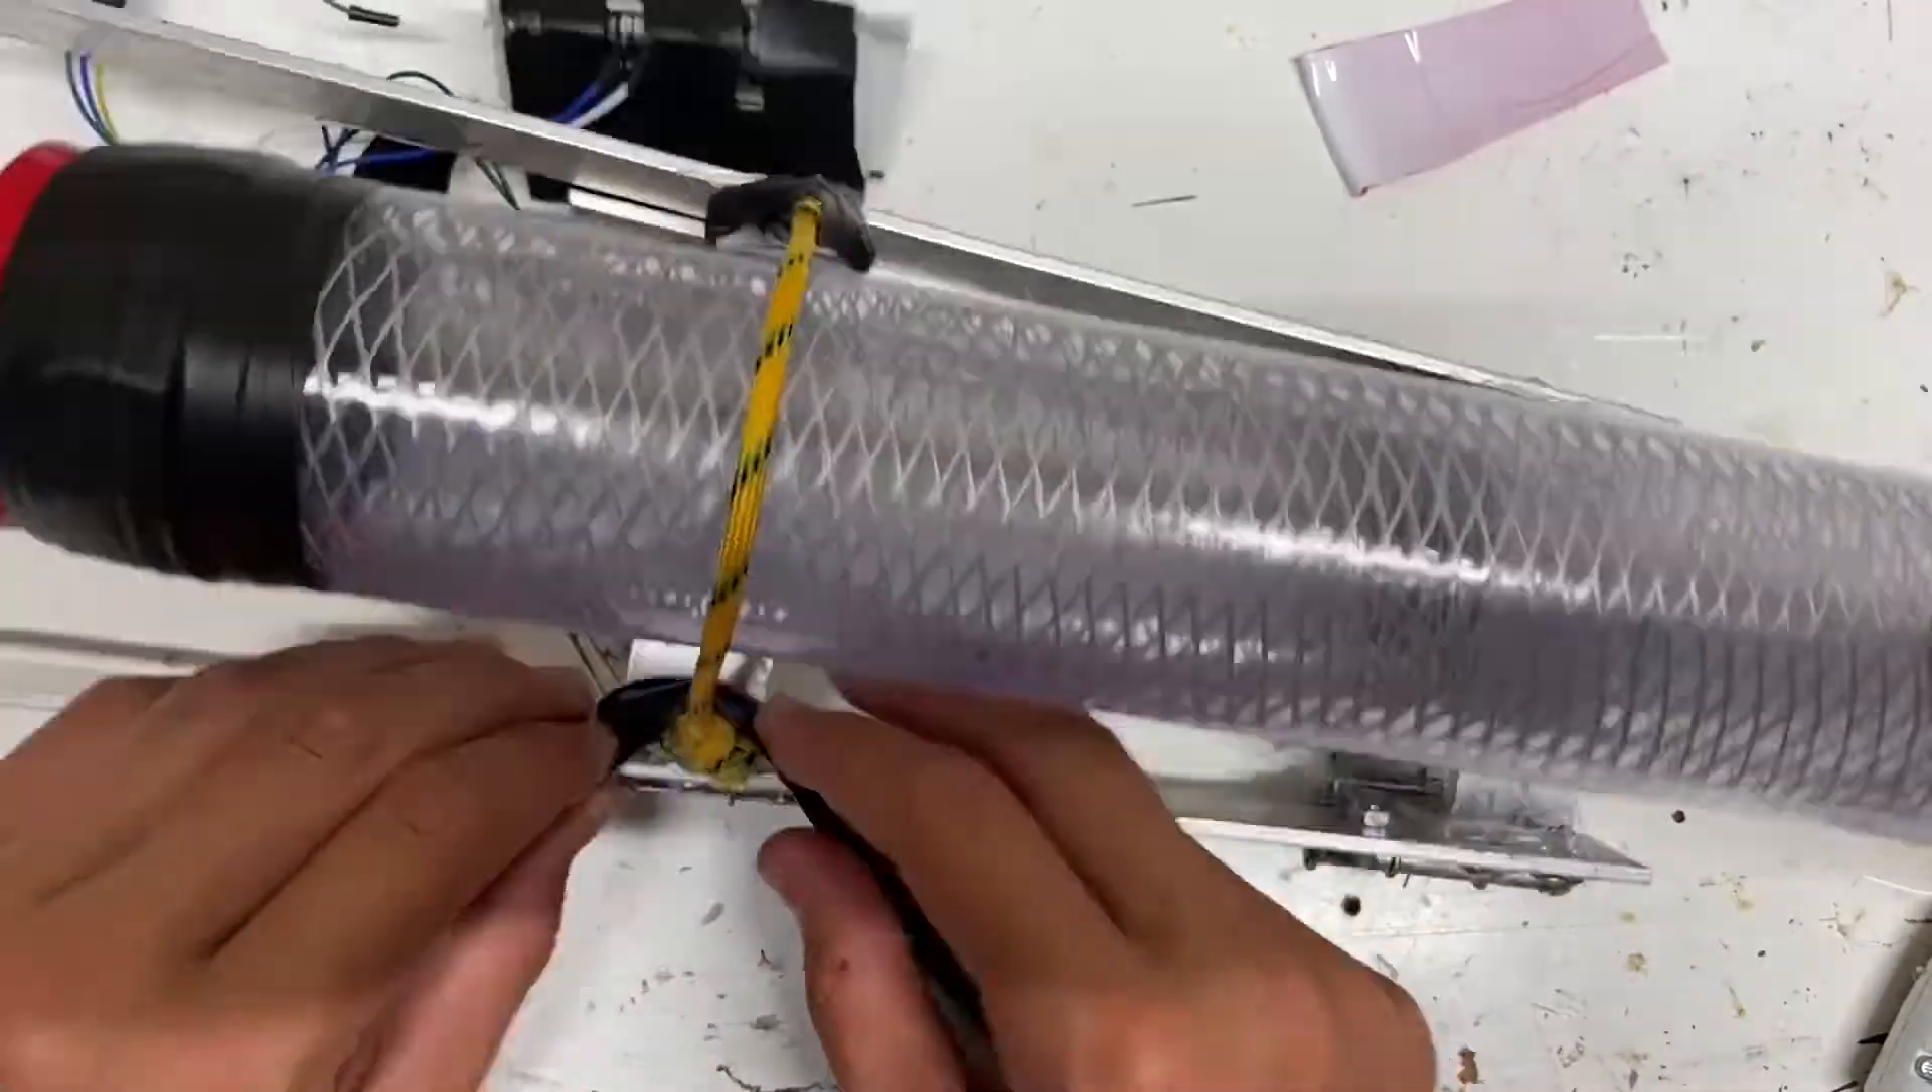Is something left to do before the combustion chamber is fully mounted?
Yes.